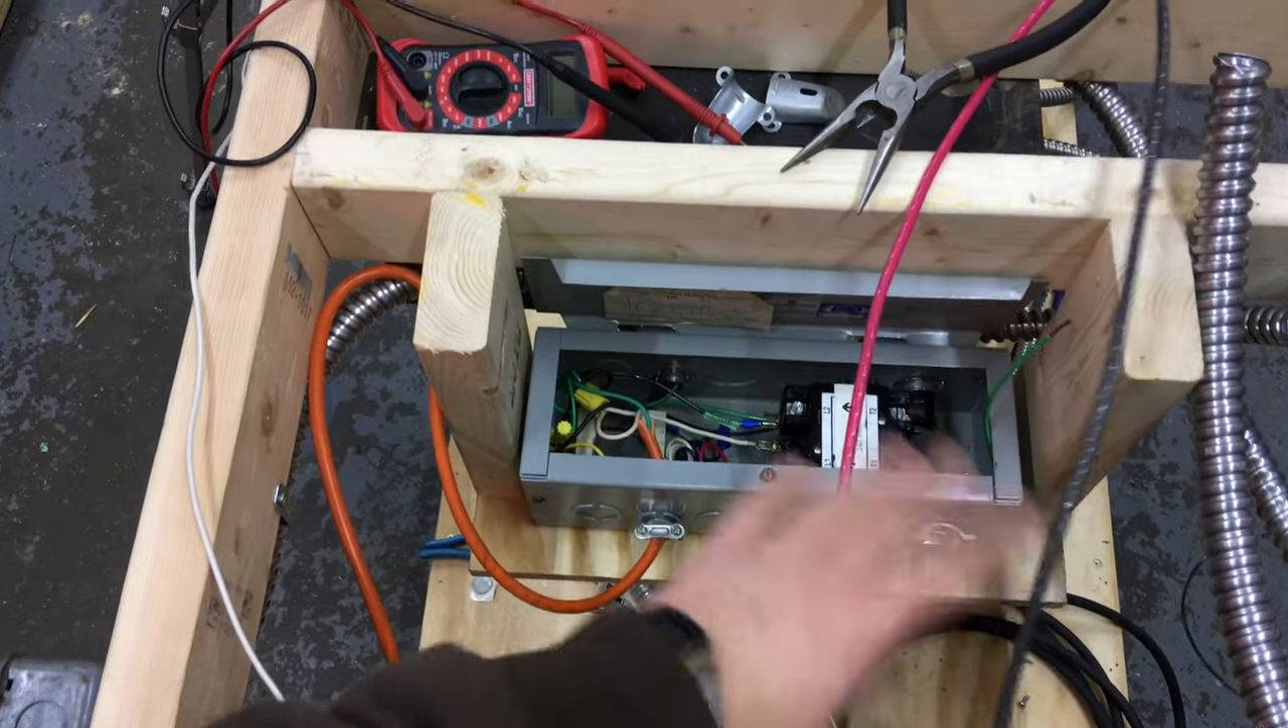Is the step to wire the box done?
No.